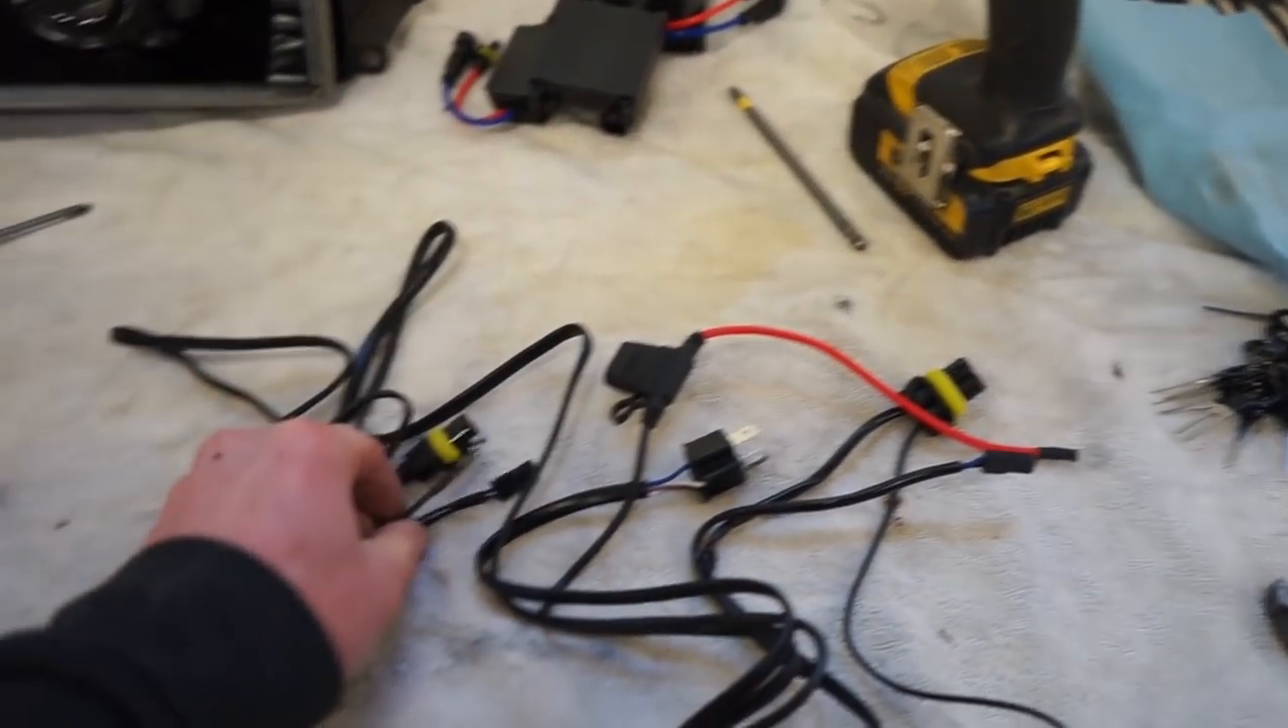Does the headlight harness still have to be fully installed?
Yes.